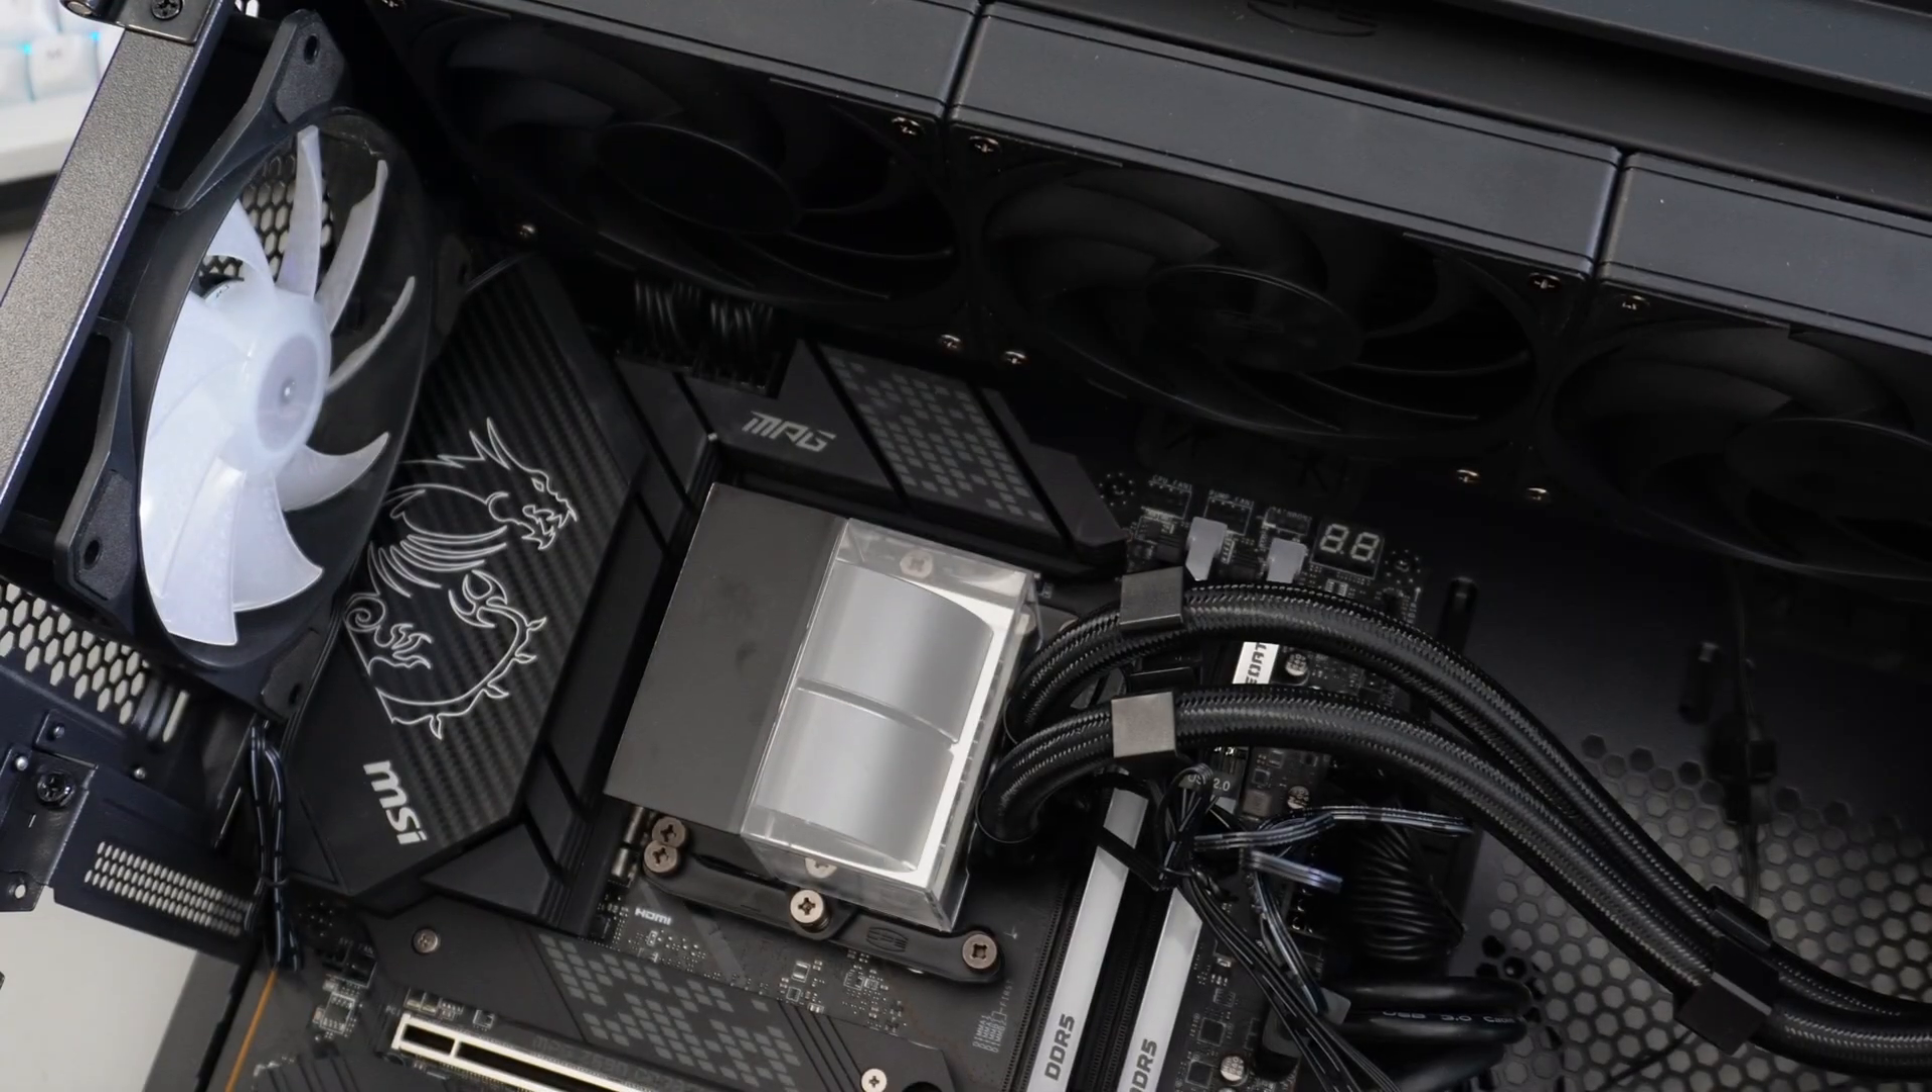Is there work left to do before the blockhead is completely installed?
No.